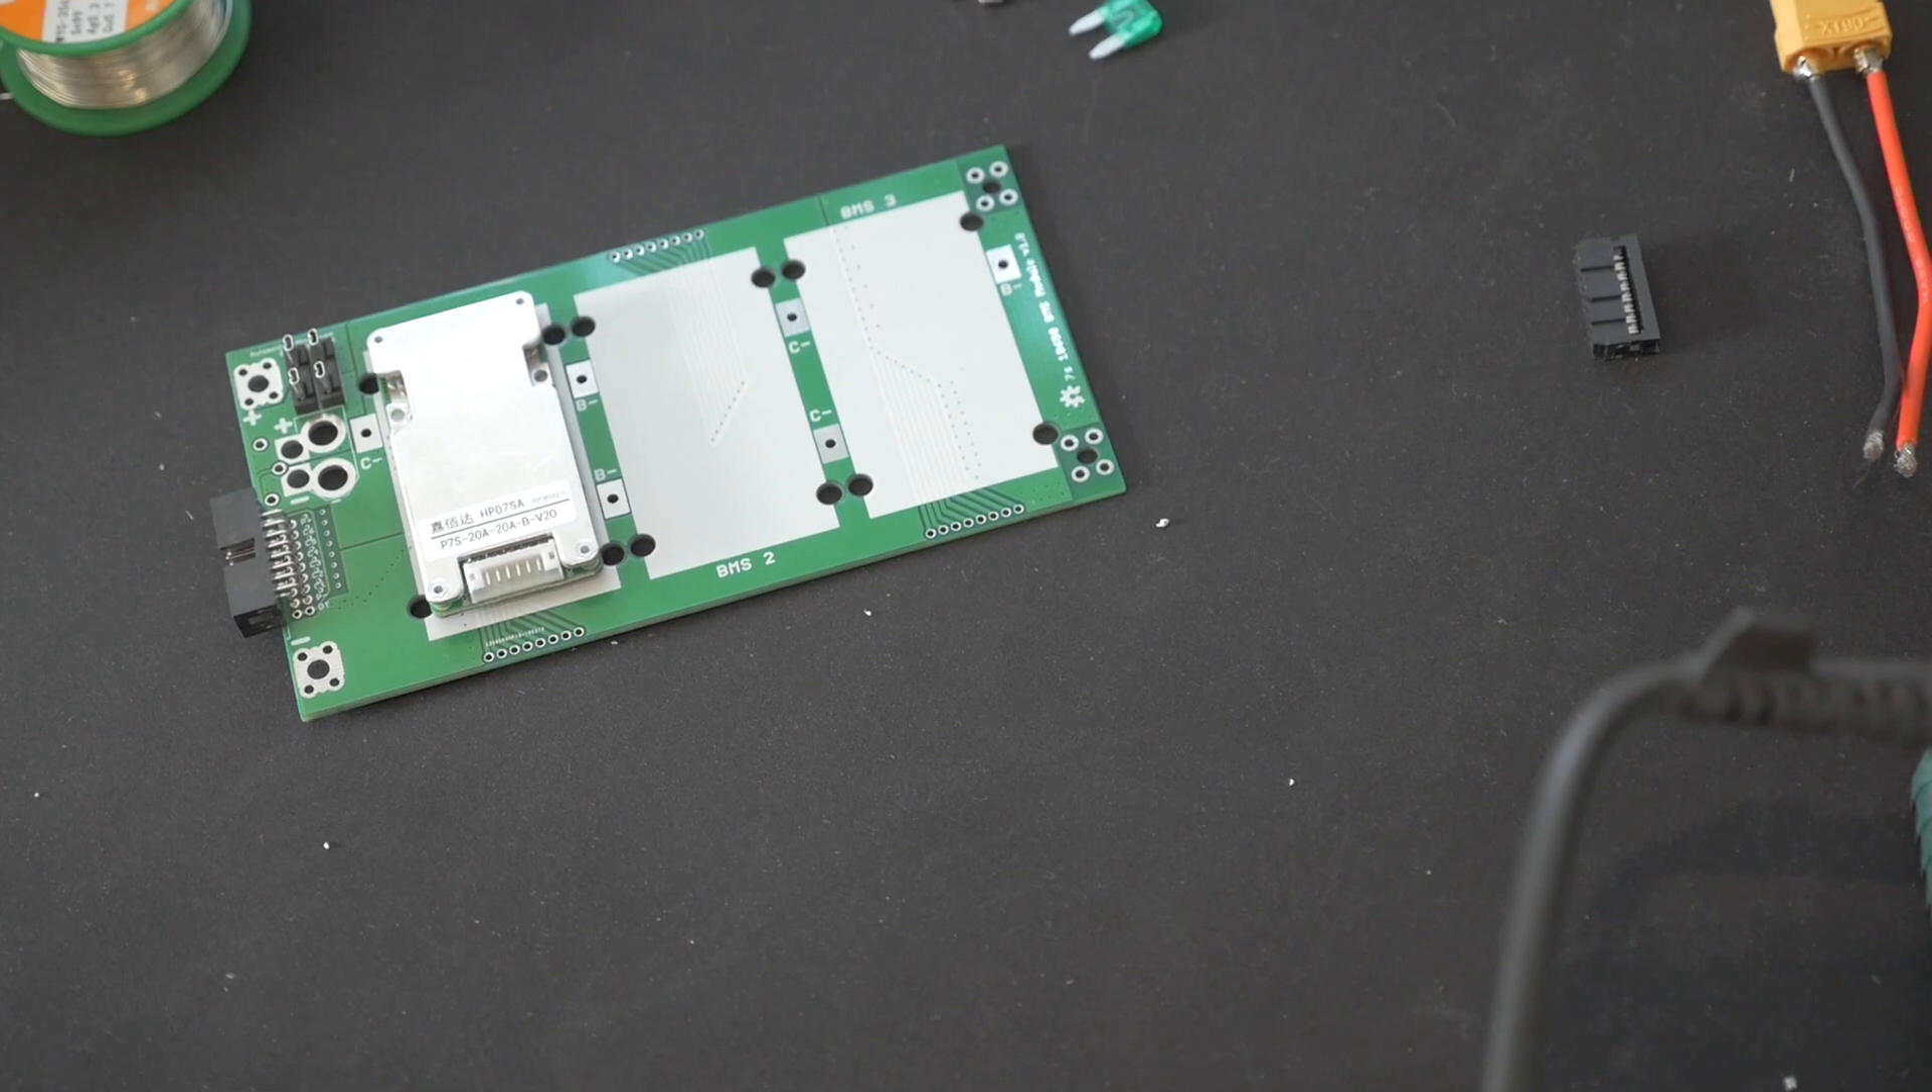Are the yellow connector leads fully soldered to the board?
No.